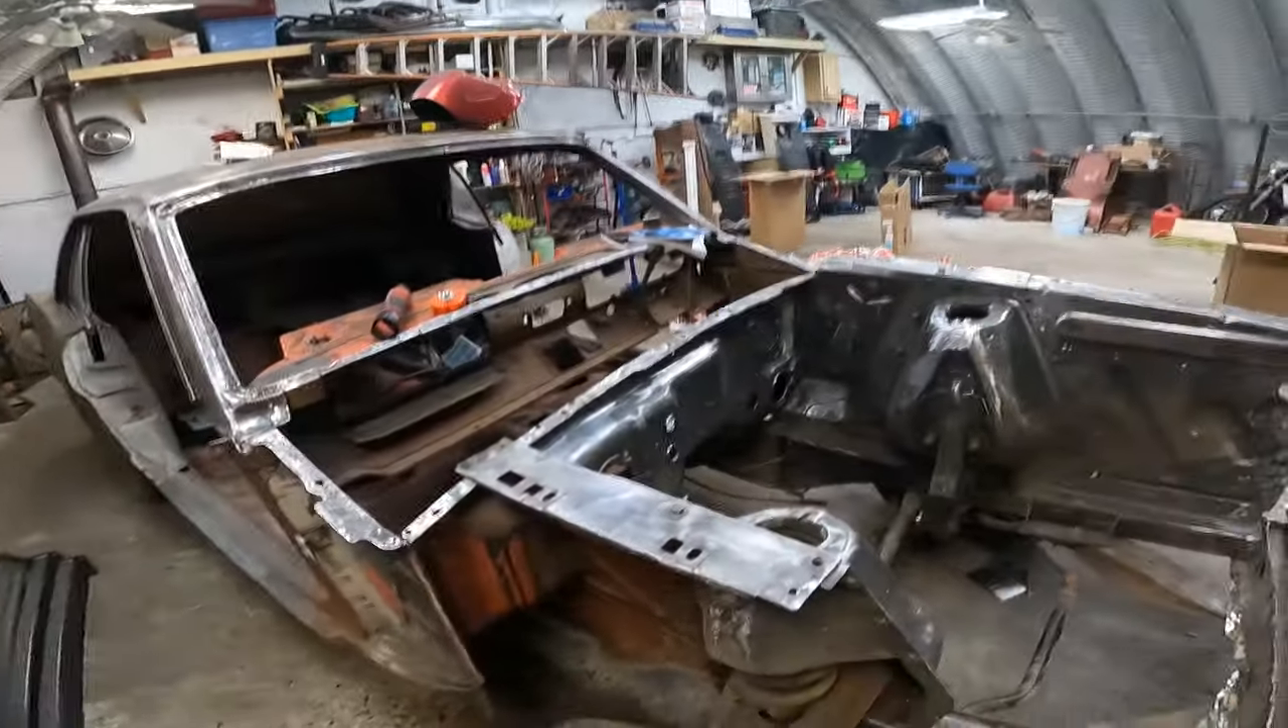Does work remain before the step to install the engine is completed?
Yes.